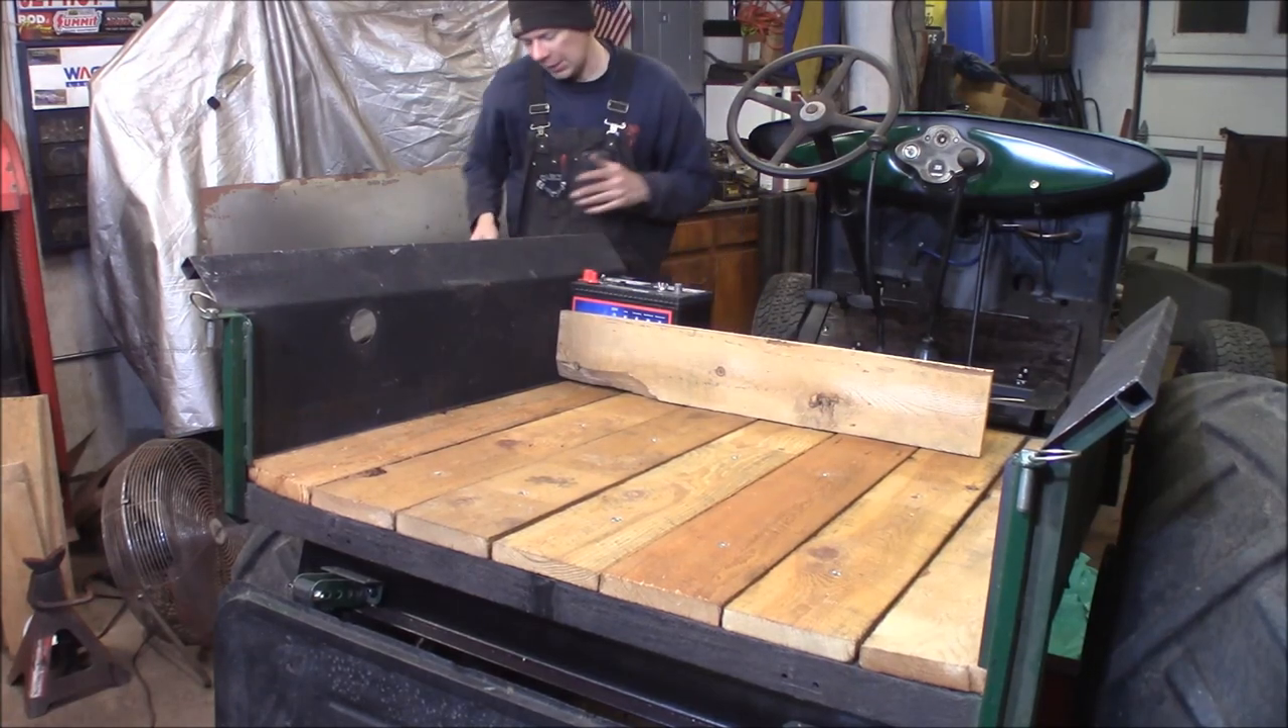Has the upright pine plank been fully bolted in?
No.